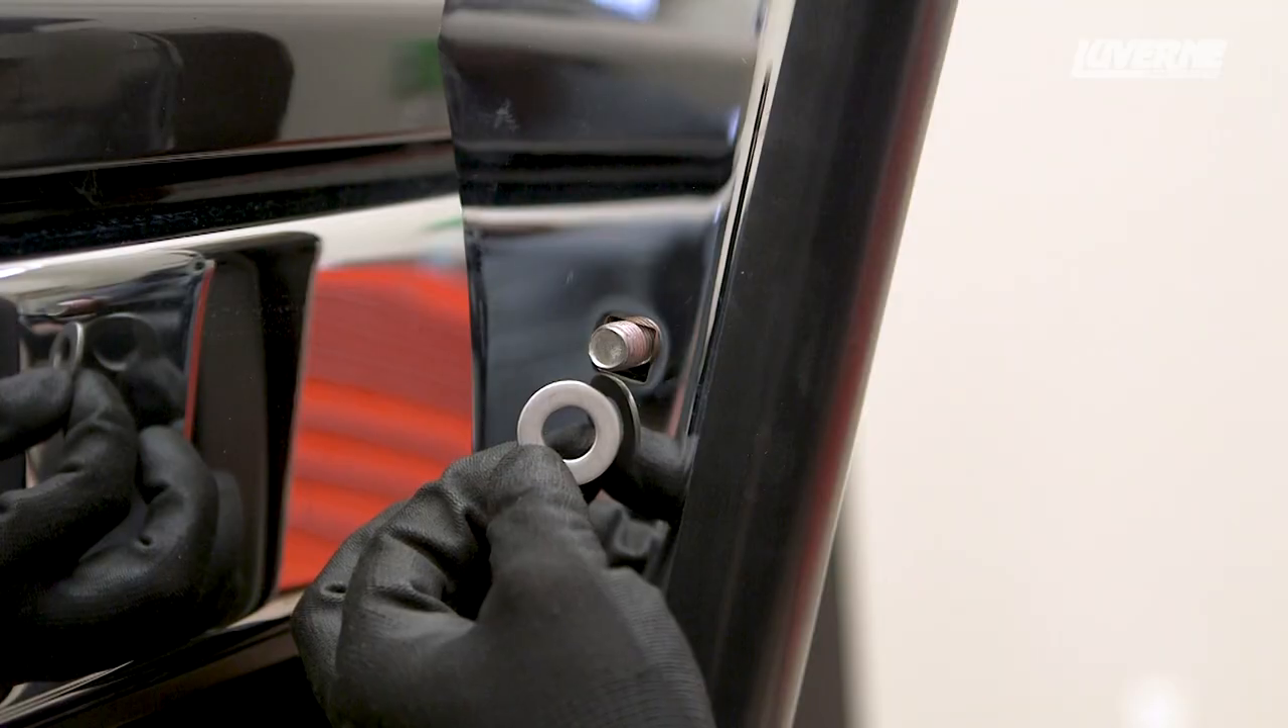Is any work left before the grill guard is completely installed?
Yes.